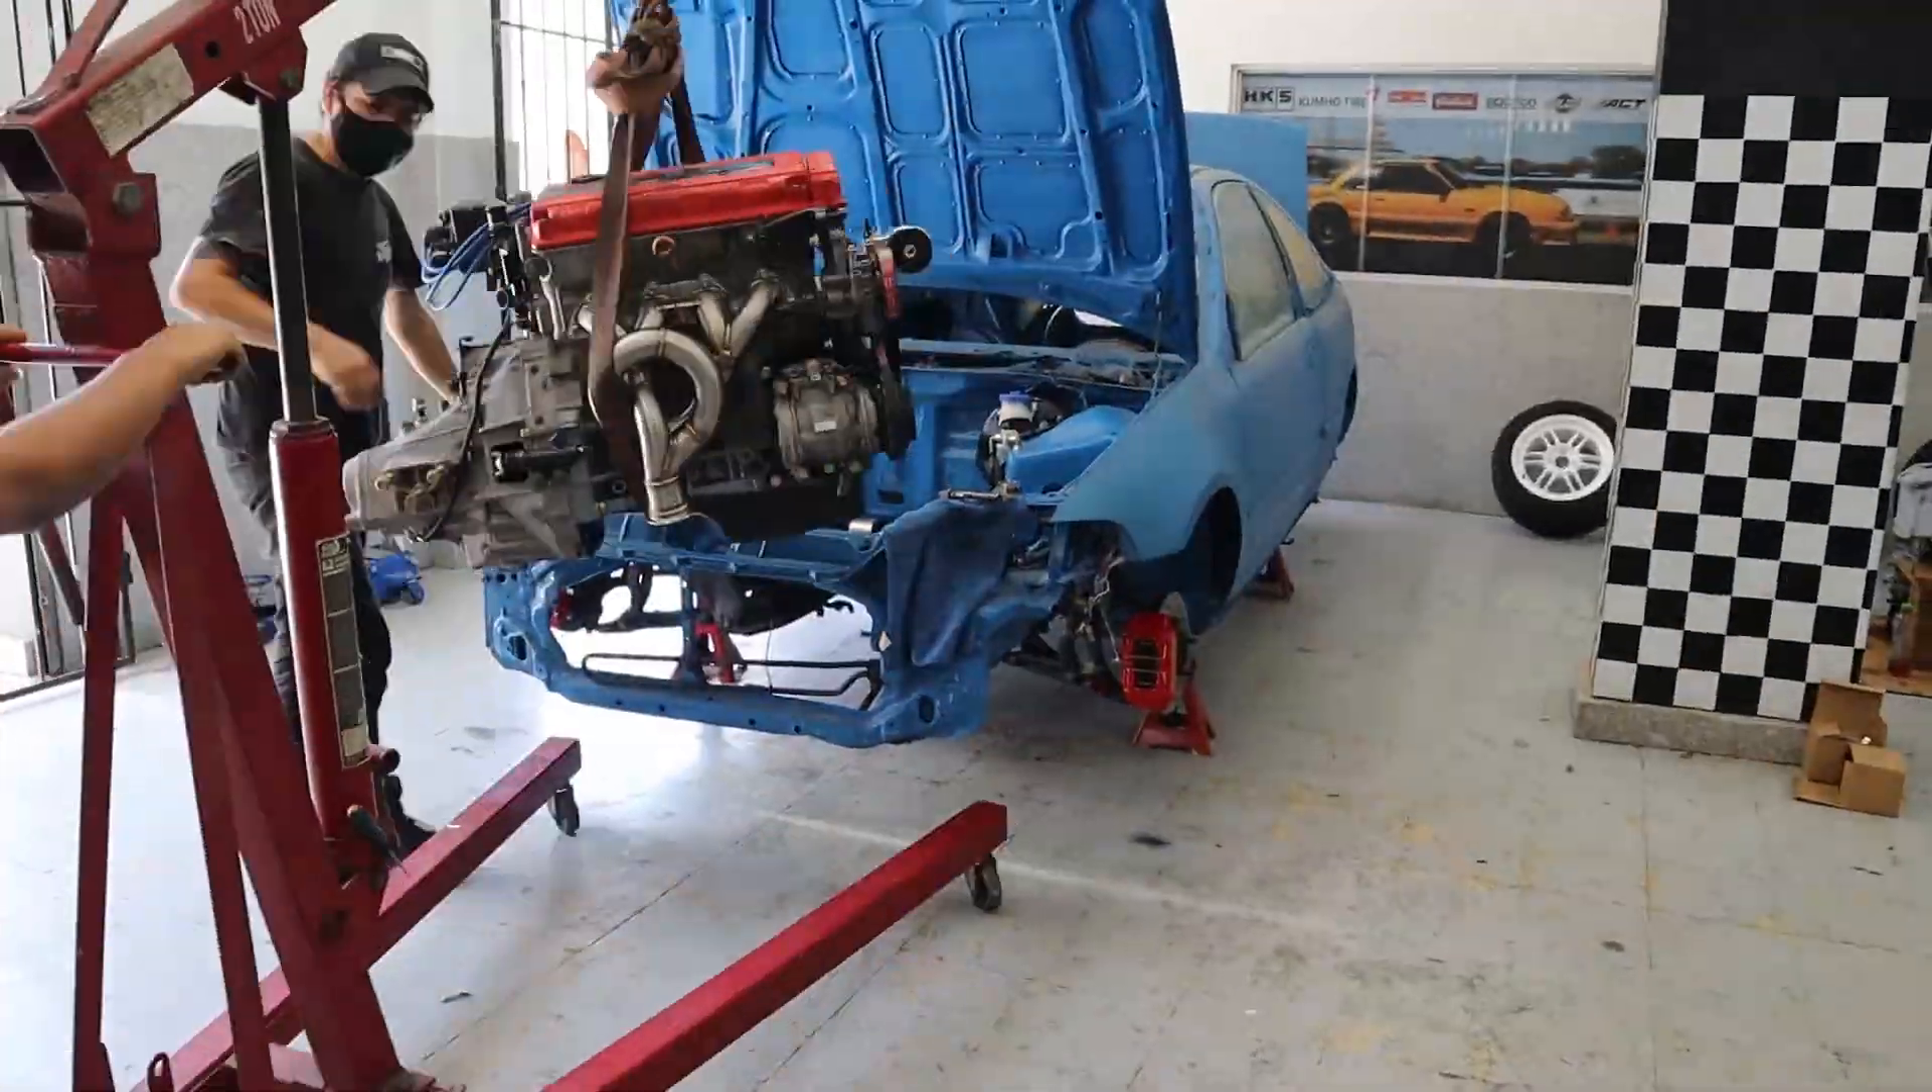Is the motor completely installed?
No.